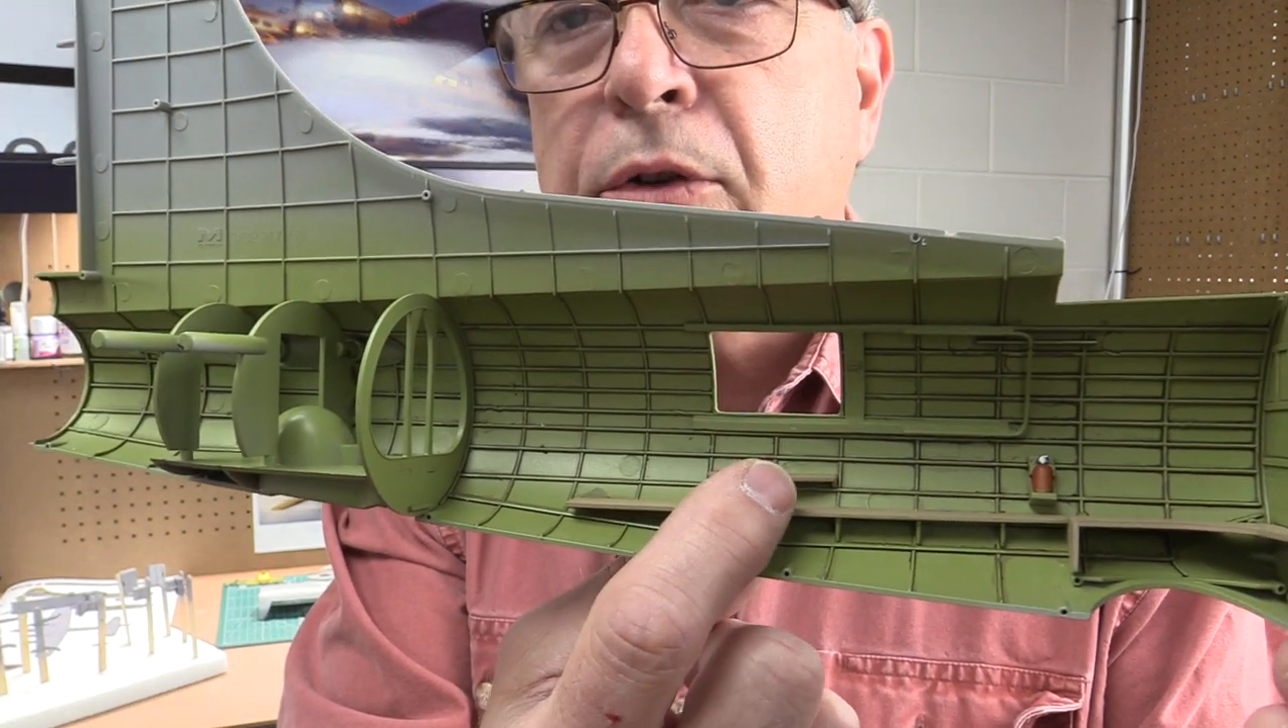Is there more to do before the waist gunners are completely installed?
Yes.